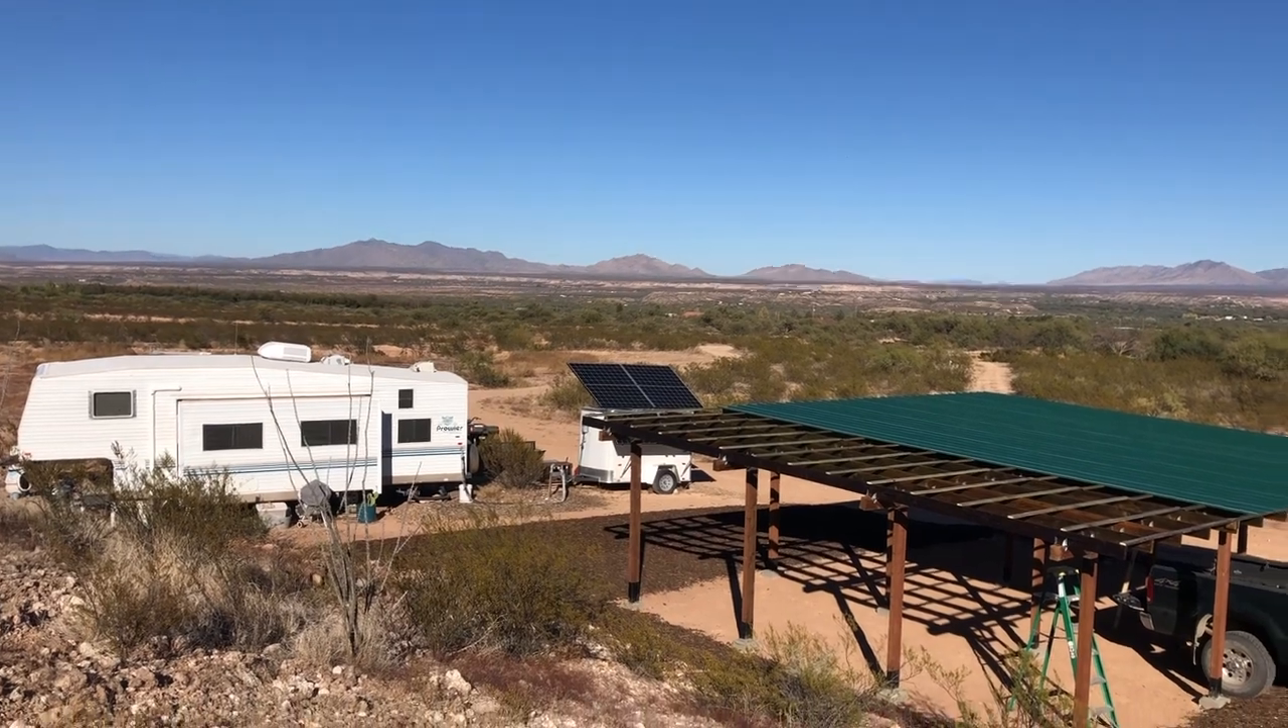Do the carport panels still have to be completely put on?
Yes.